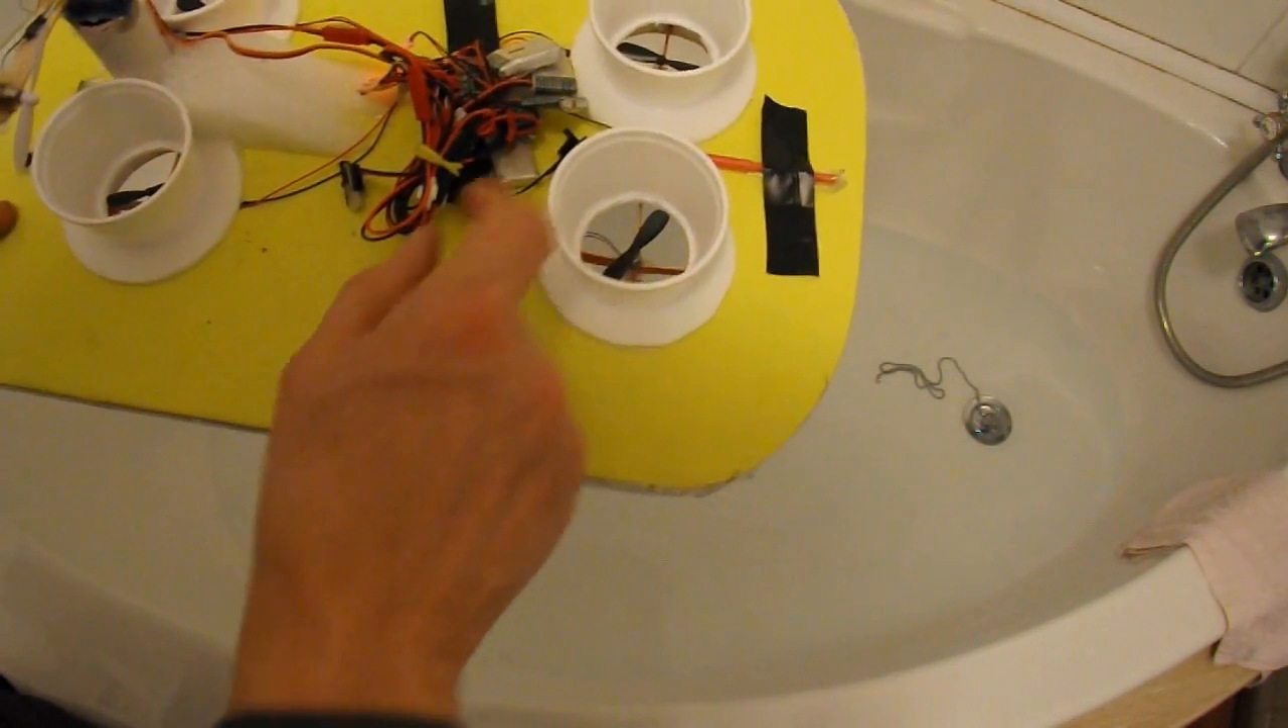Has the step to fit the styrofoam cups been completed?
Yes.